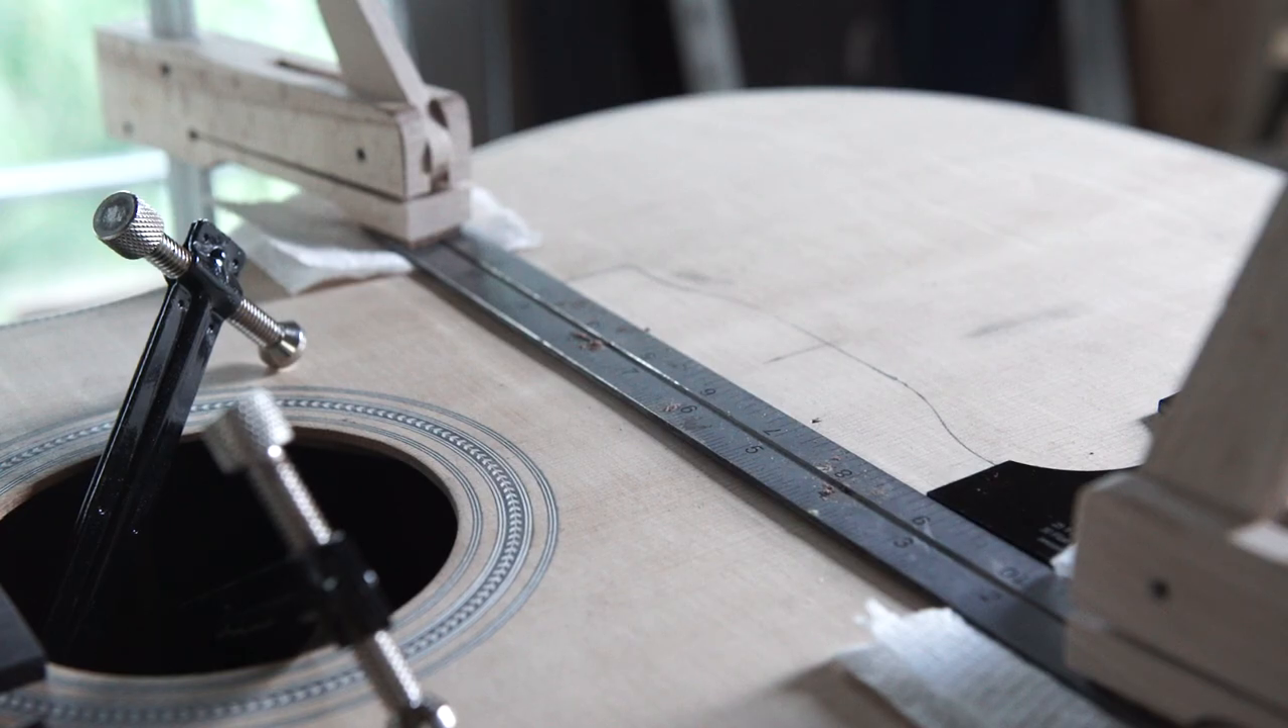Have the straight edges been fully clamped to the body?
Yes.